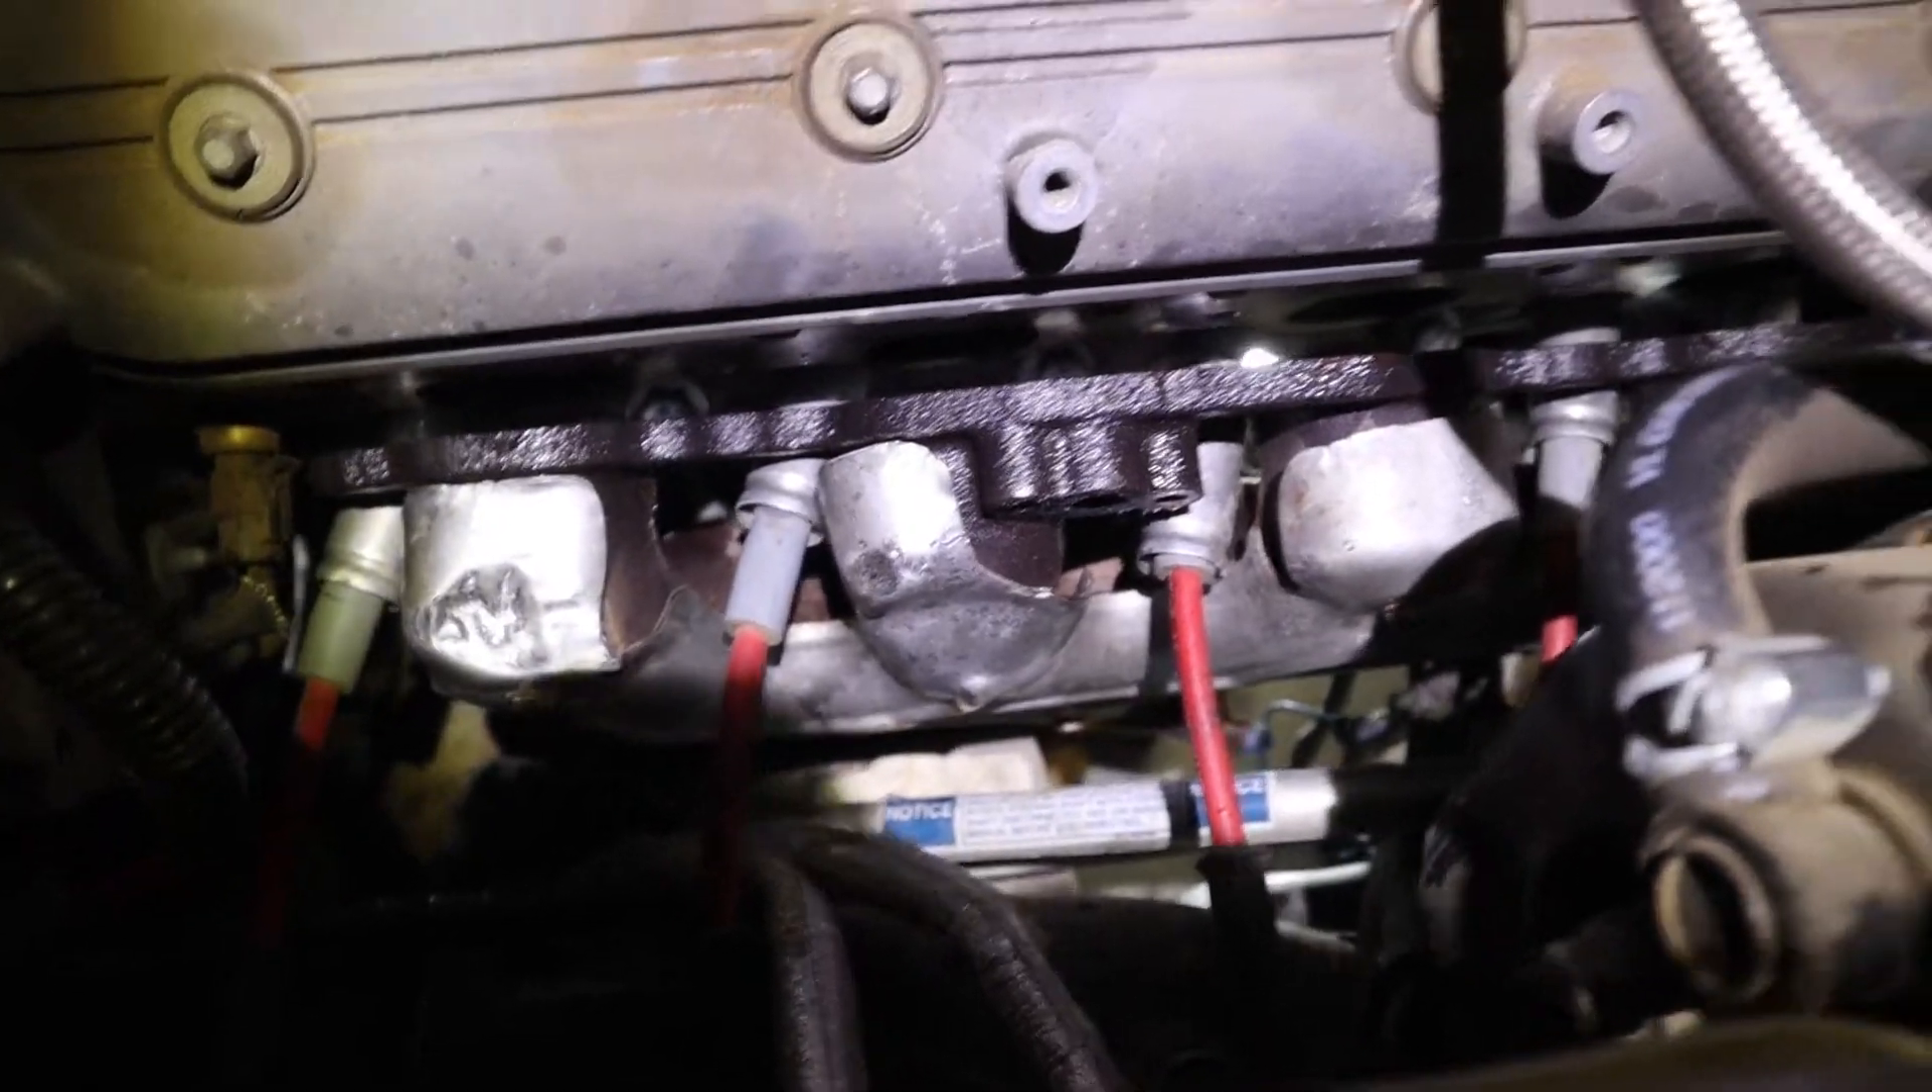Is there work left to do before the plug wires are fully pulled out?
Yes.